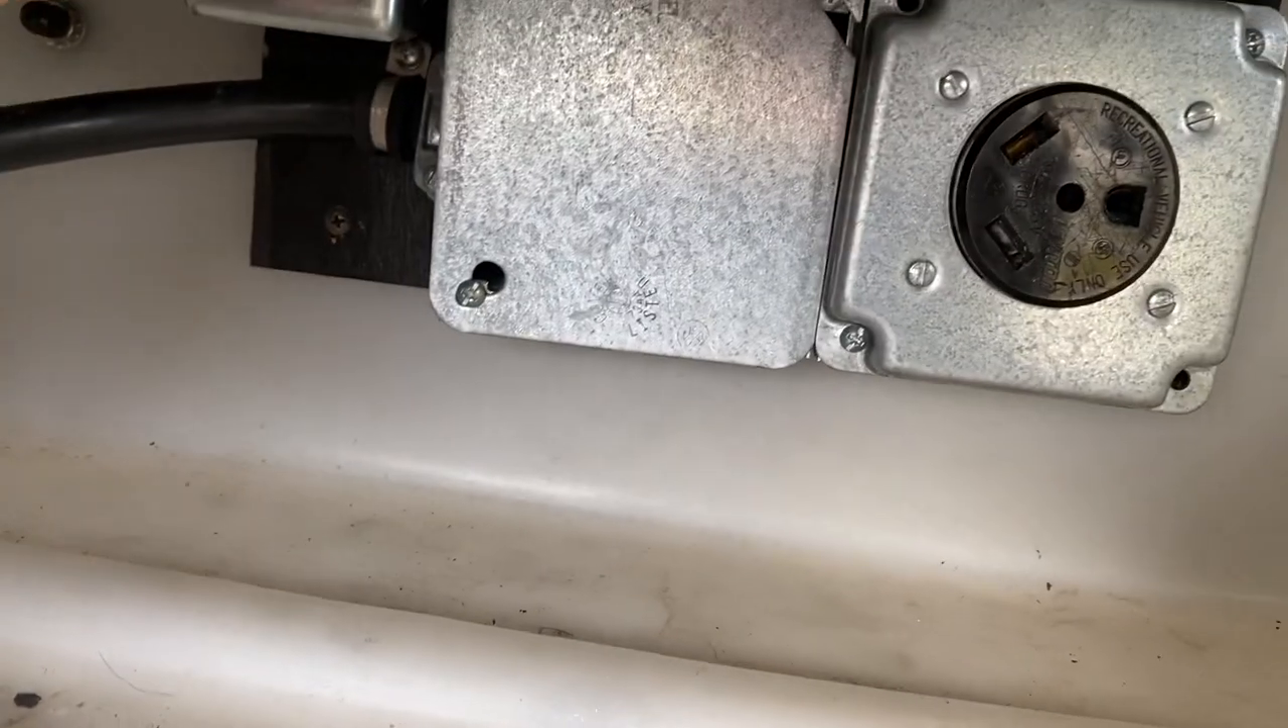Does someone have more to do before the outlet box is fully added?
No.